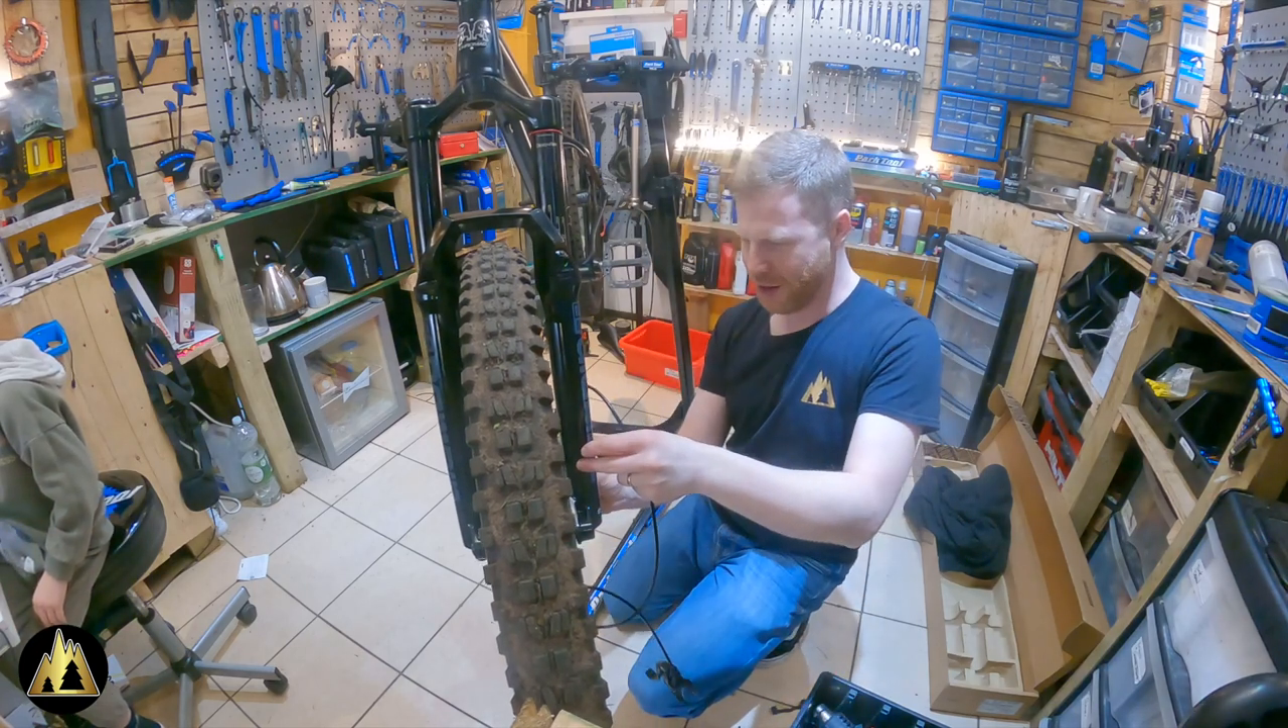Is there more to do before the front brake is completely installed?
Yes.